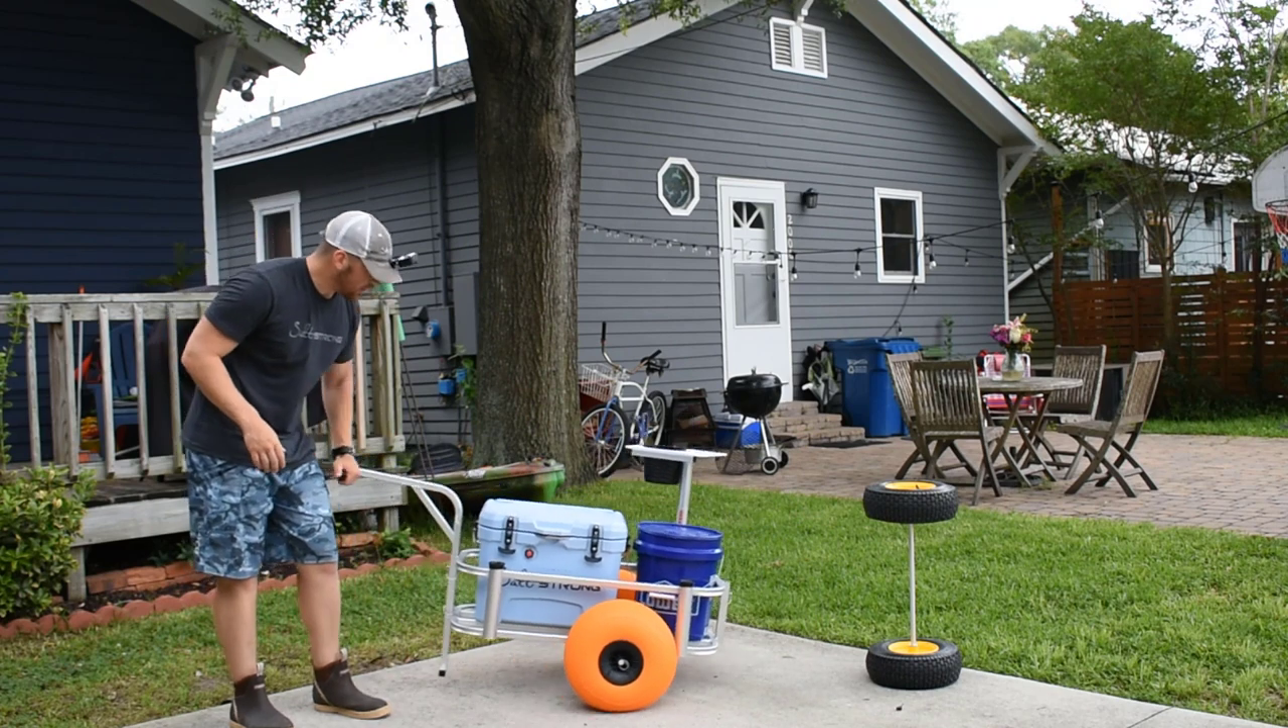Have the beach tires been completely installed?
Yes.